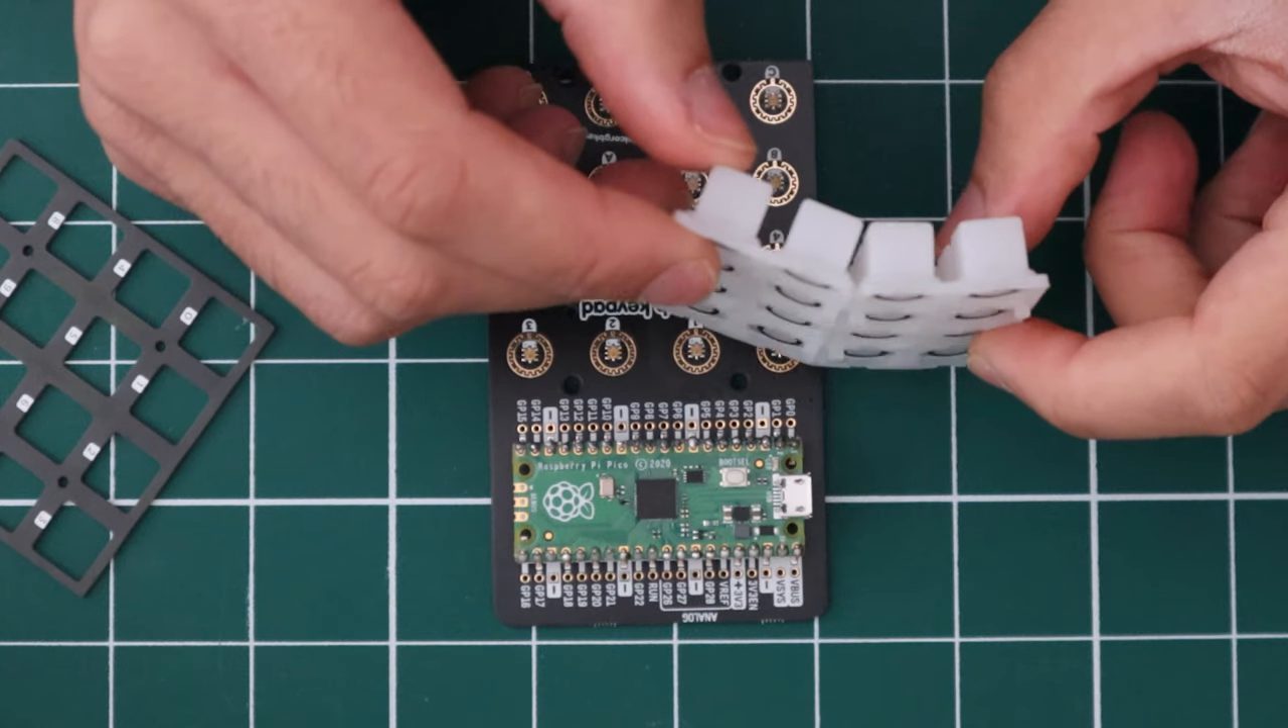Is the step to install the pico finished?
Yes.